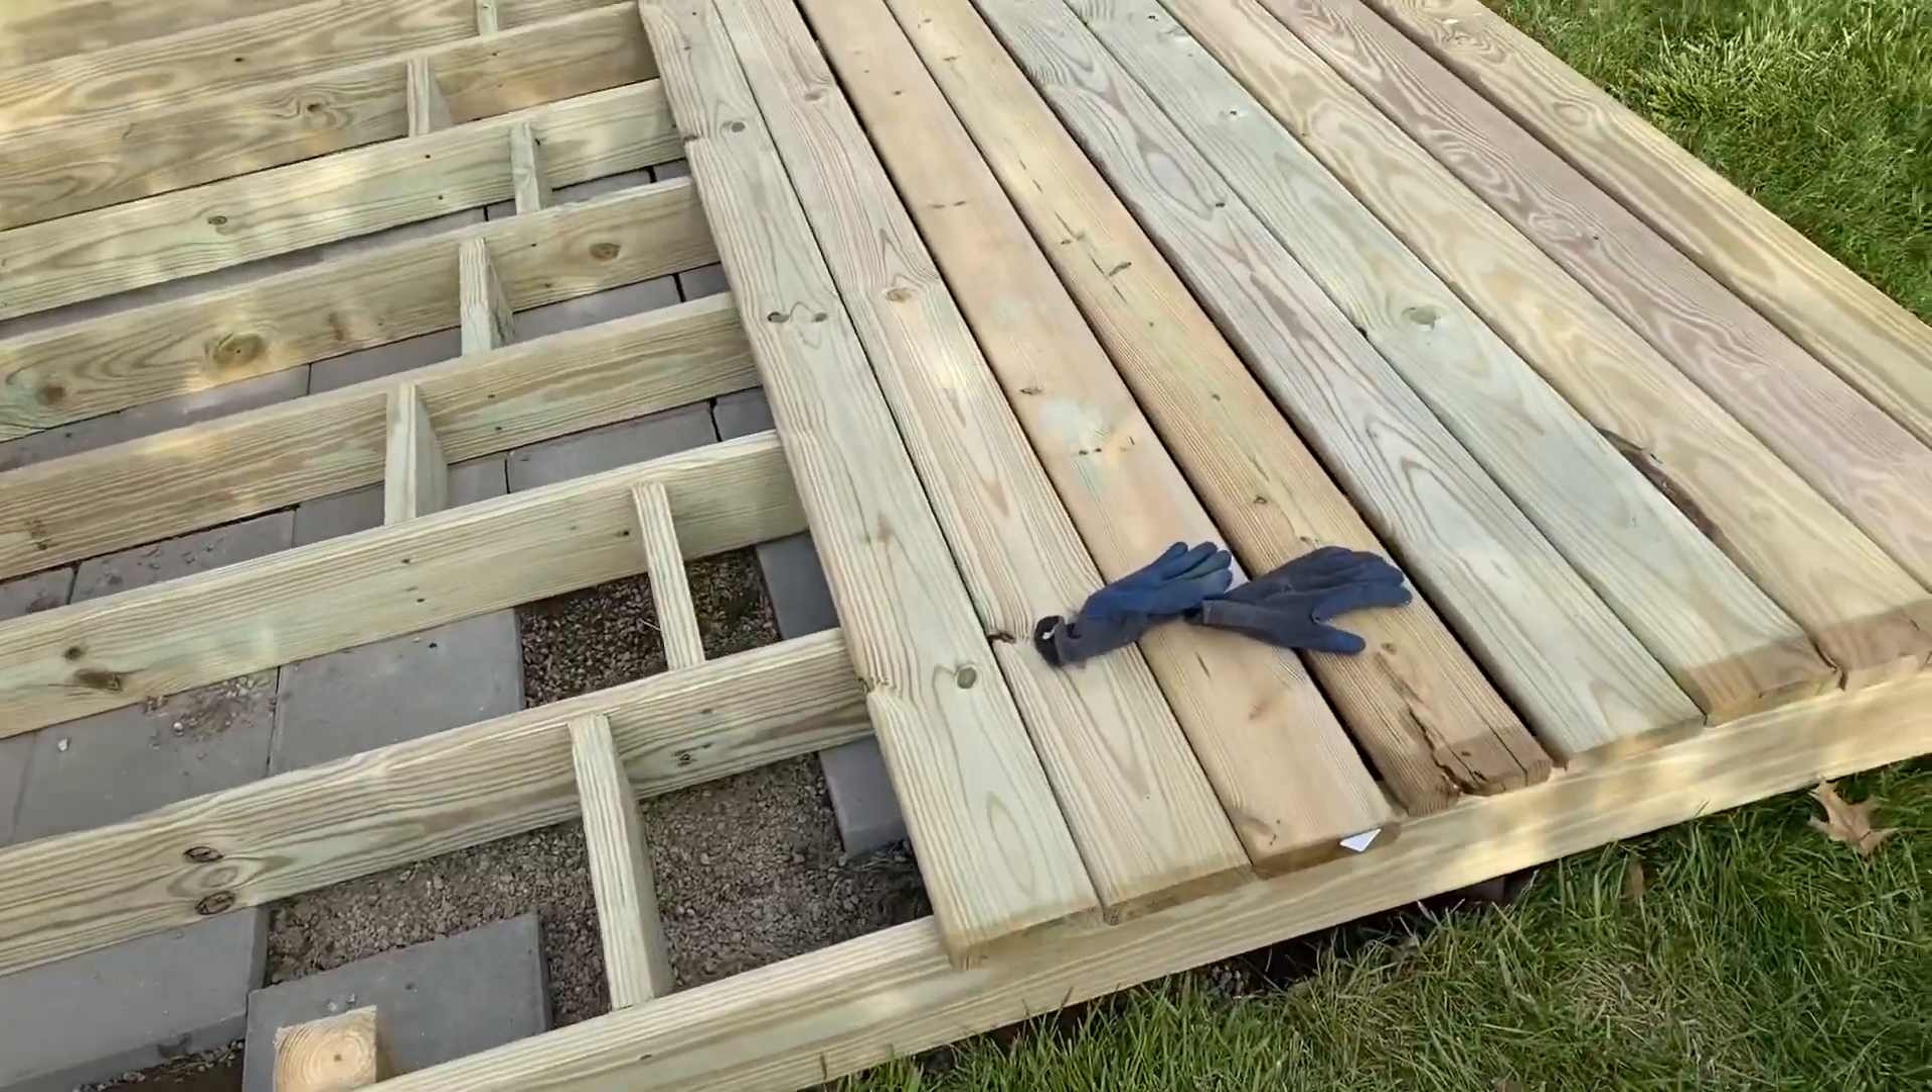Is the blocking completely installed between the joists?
Yes.